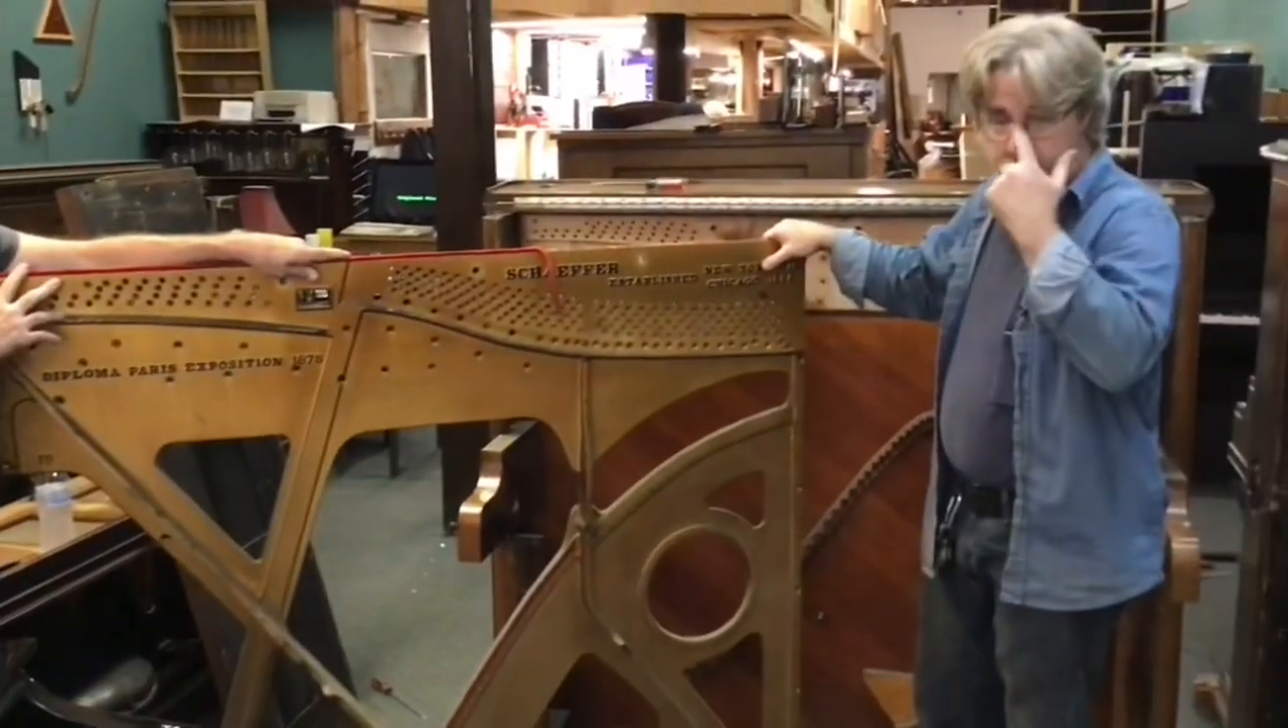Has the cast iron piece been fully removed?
Yes.